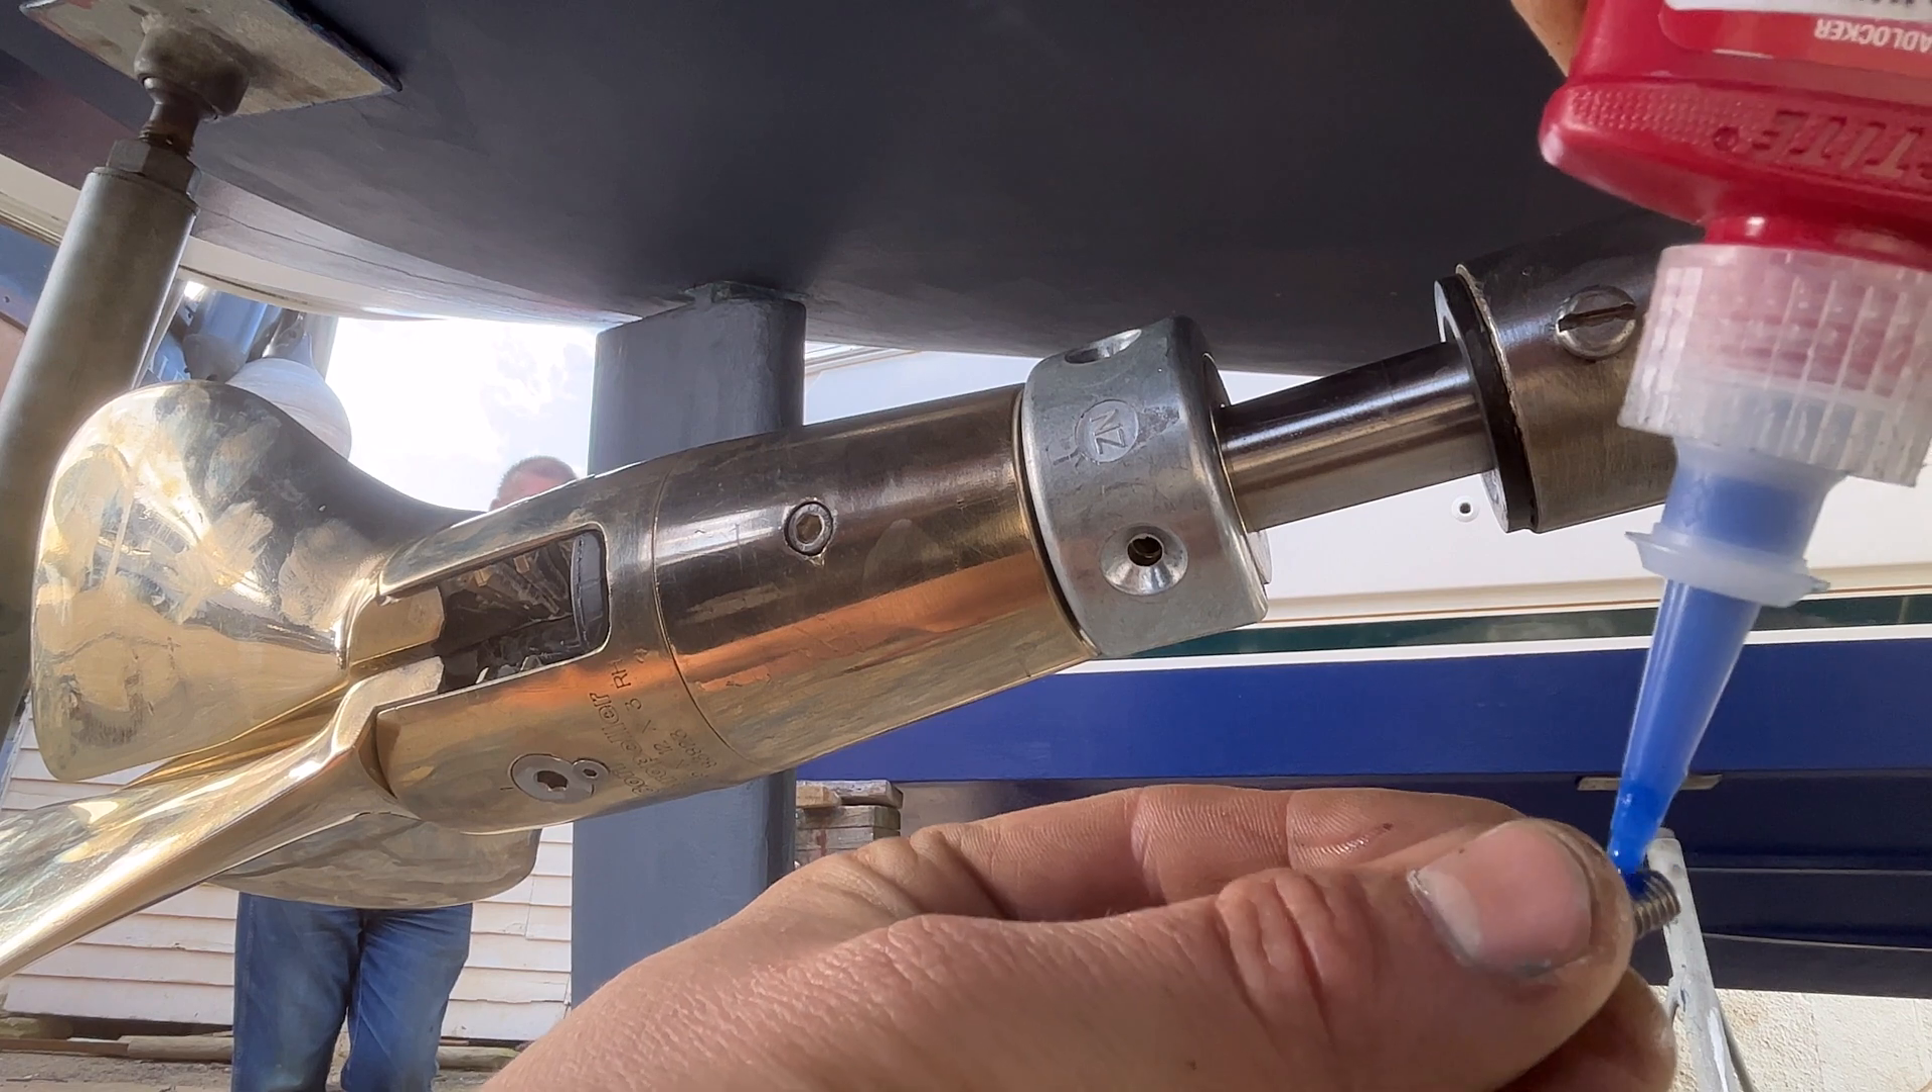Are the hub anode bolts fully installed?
No.